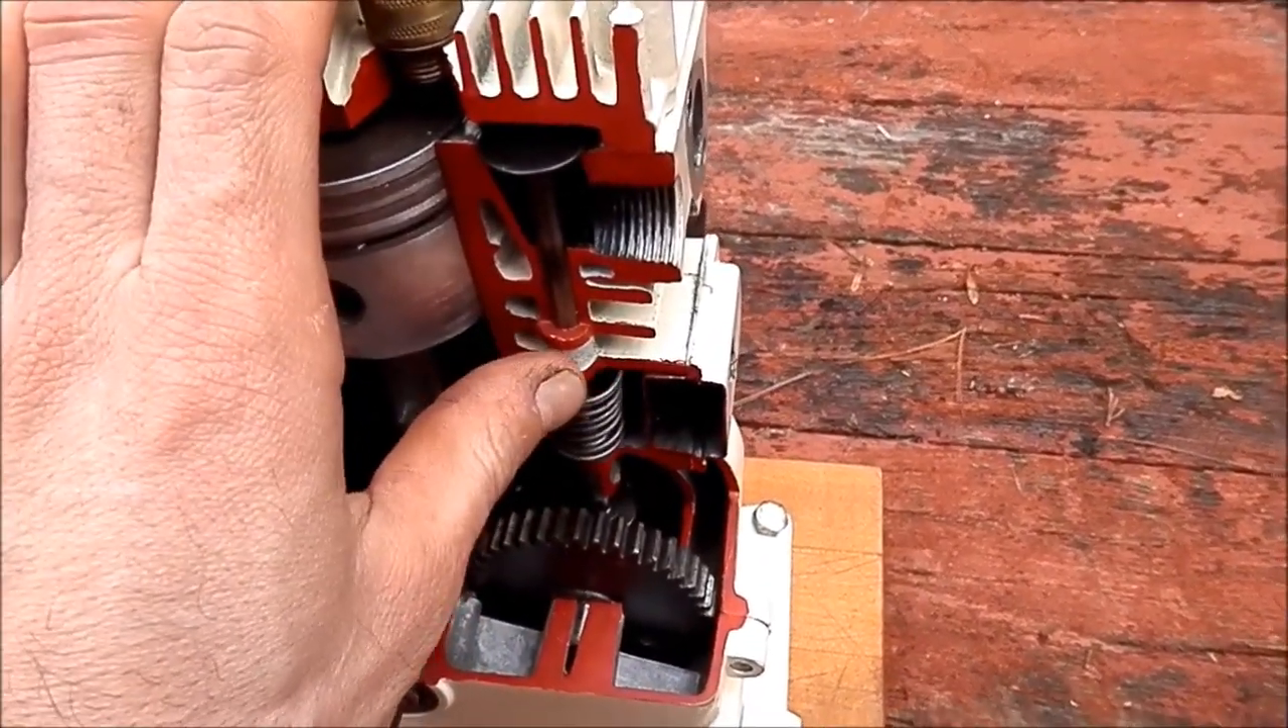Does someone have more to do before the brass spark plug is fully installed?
No.